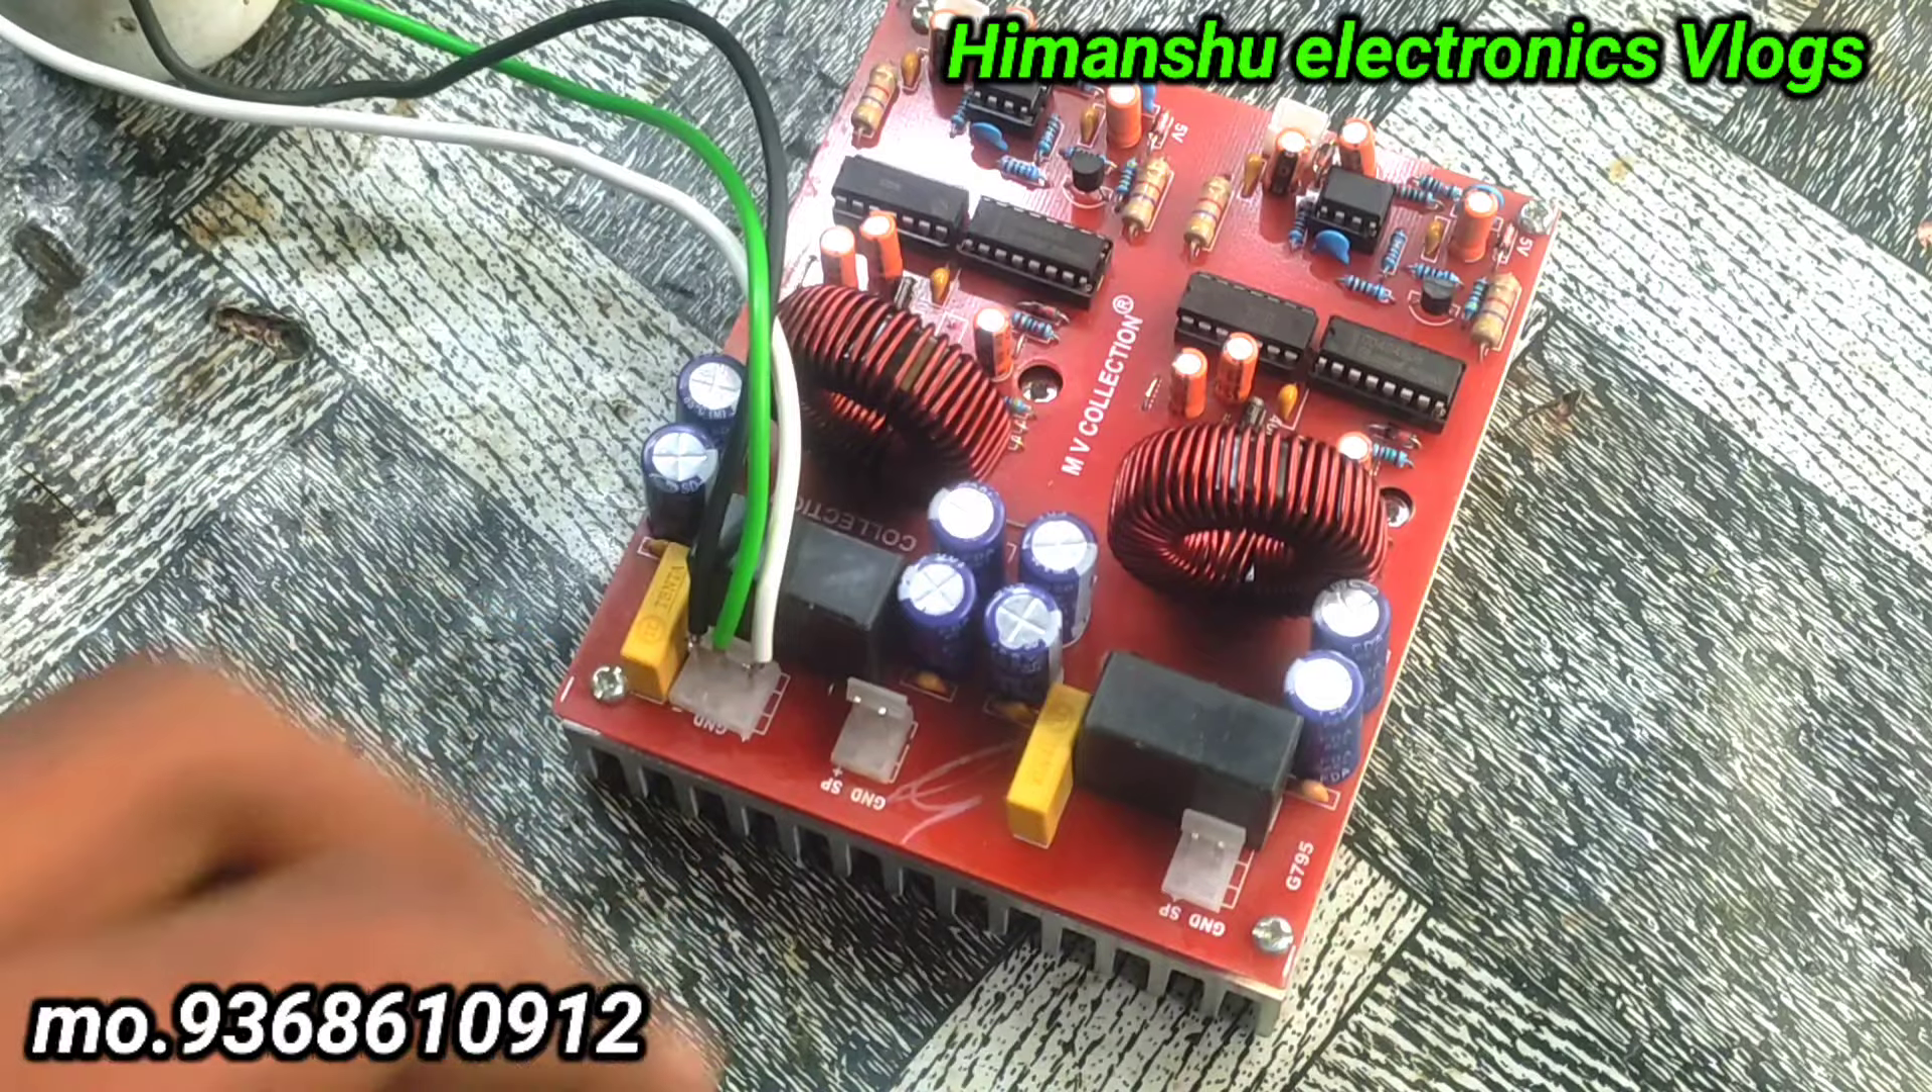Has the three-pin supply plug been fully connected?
Yes.